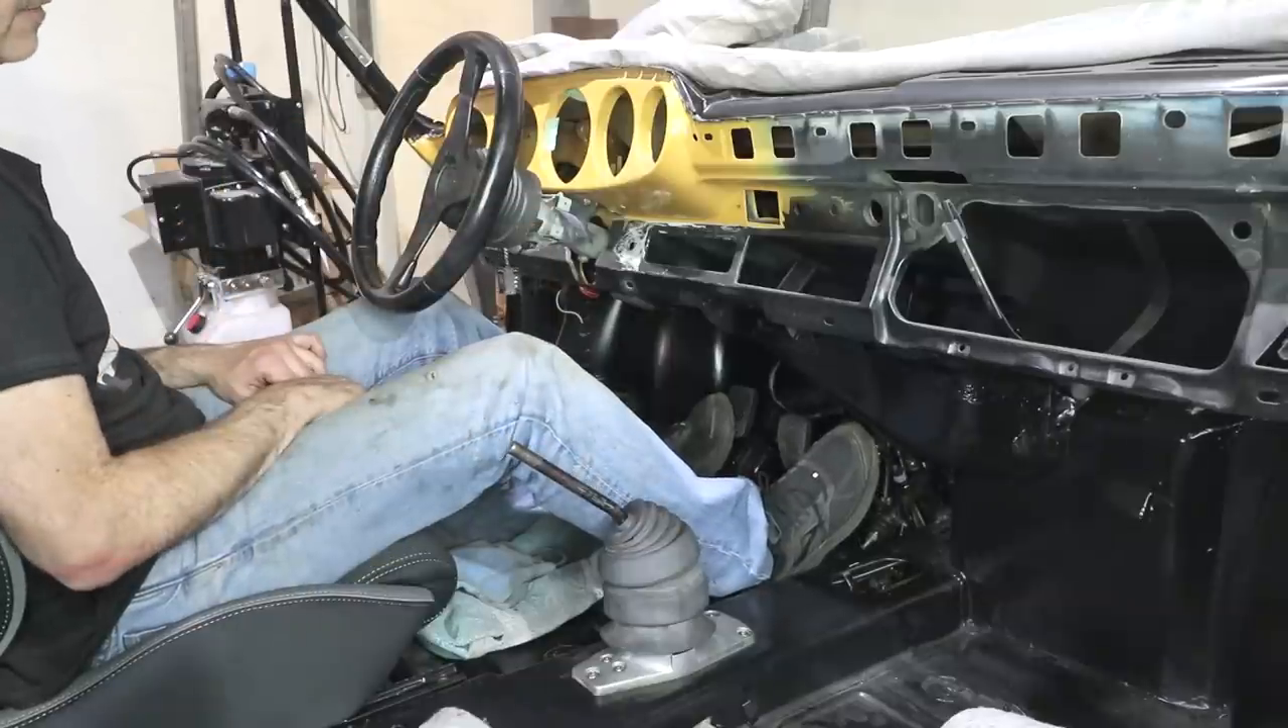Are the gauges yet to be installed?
Yes.